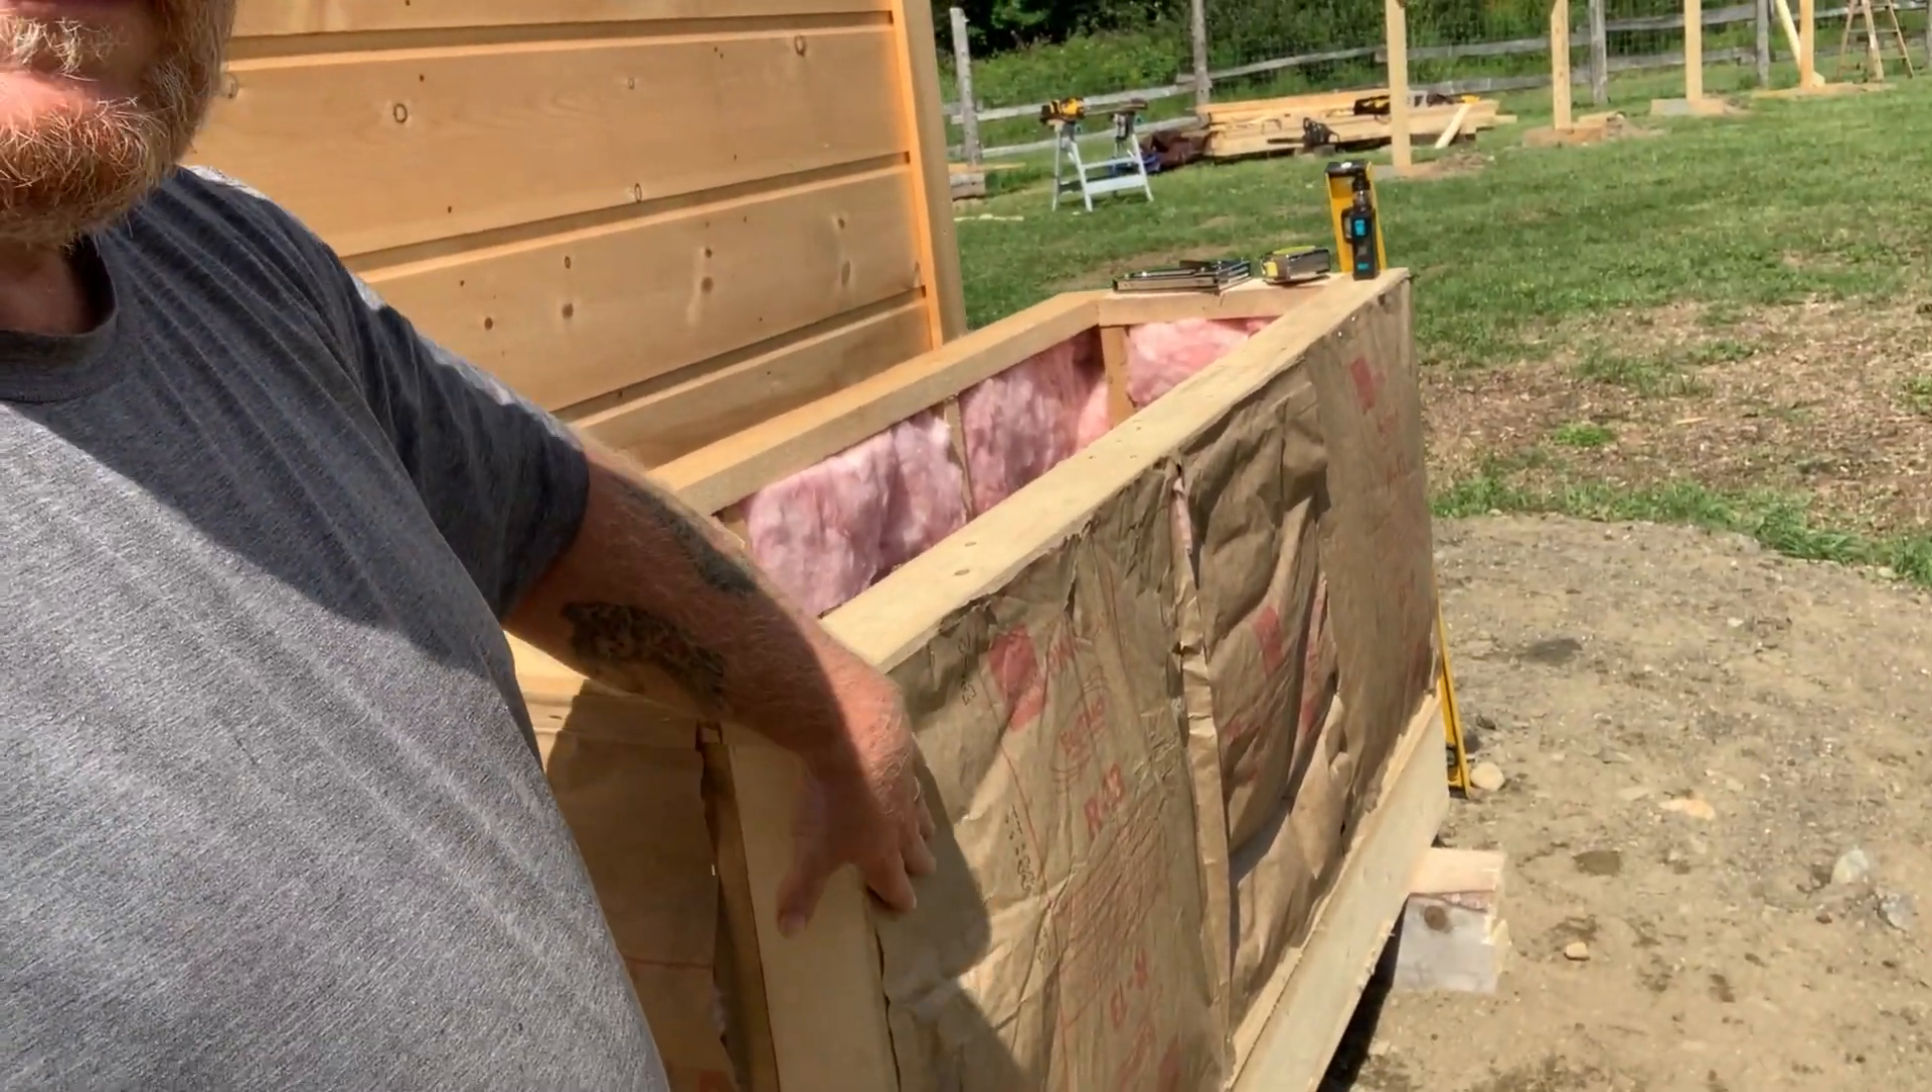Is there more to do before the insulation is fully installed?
No.